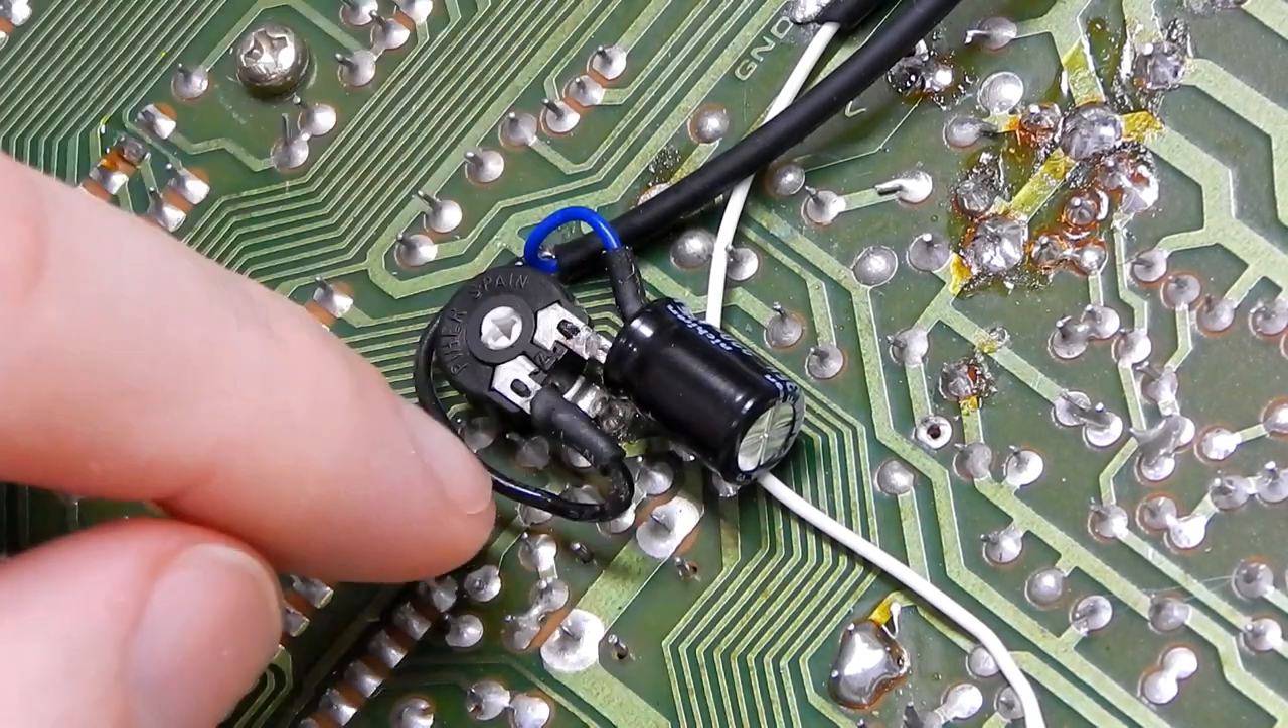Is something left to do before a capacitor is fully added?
No.